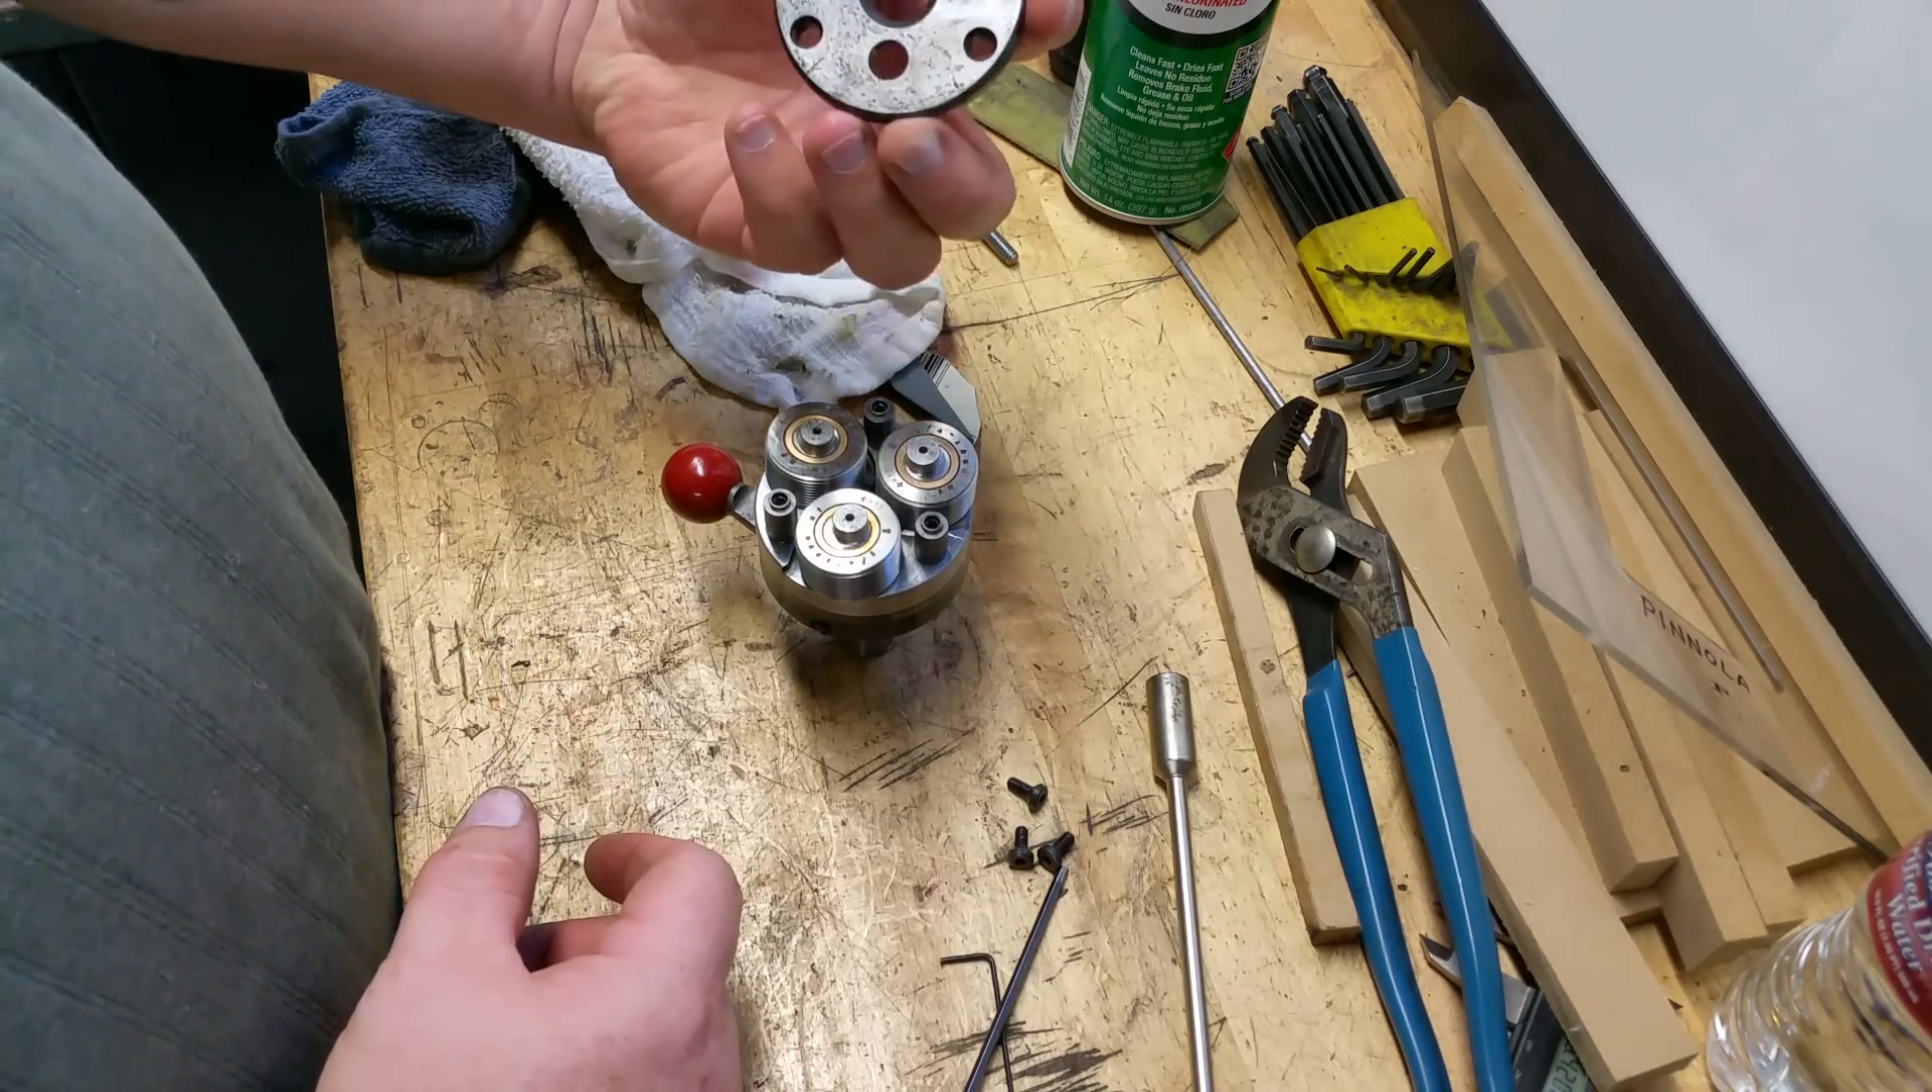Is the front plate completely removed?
Yes.